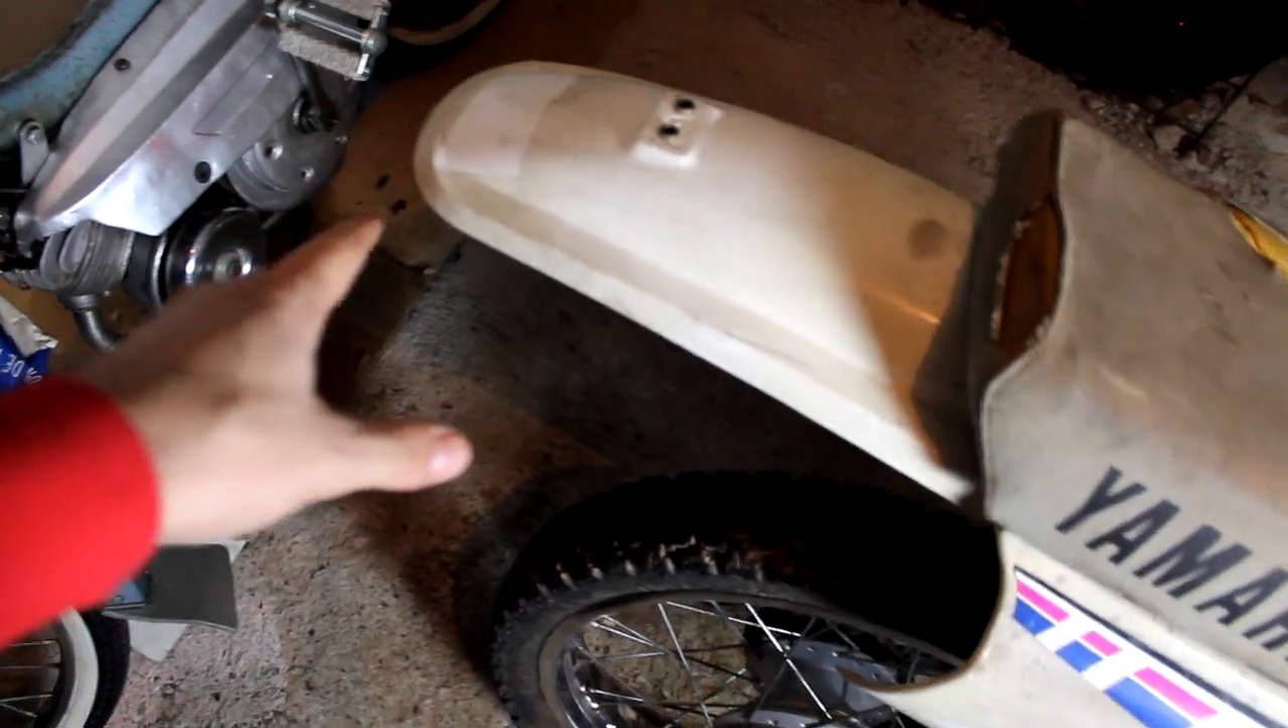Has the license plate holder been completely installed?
No.